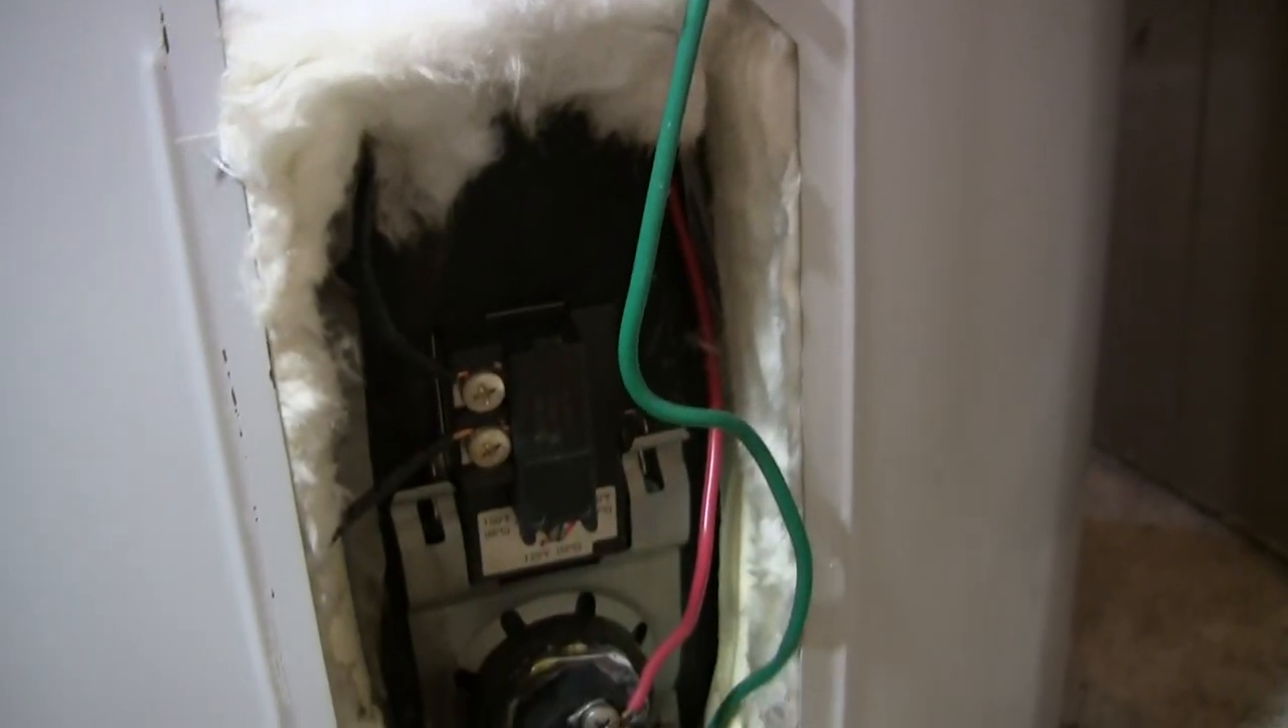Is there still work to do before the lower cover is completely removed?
No.